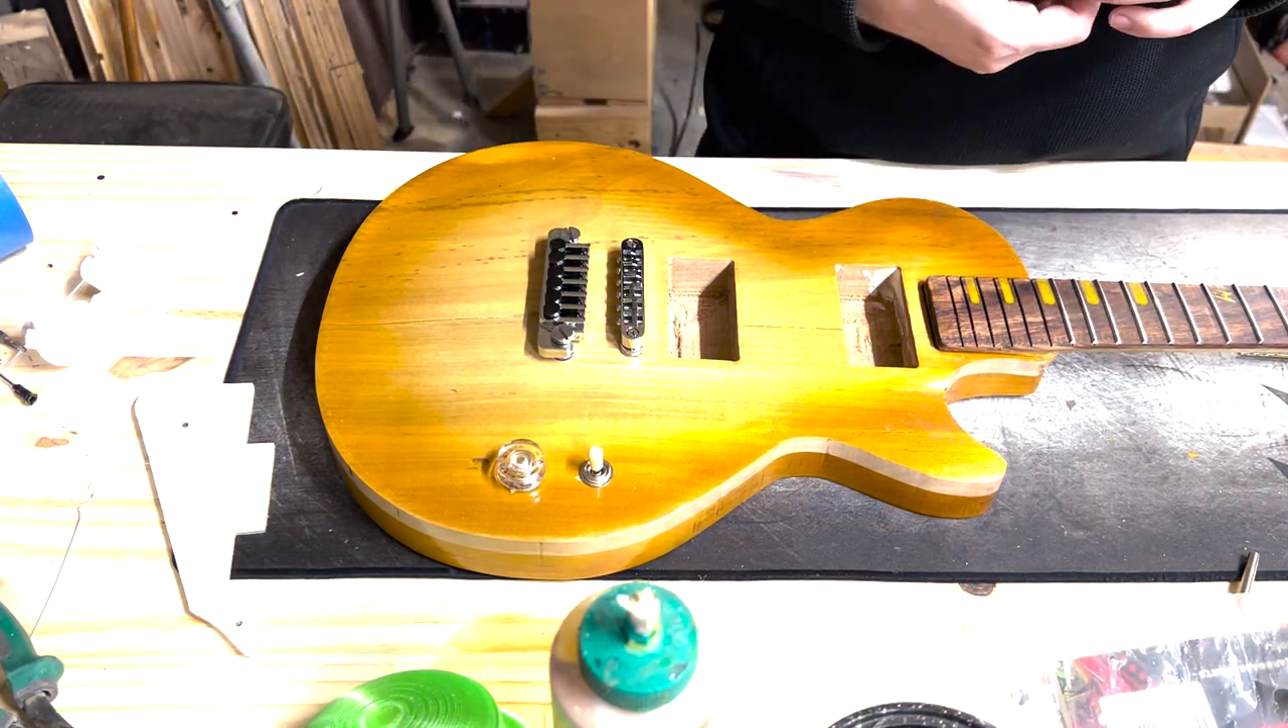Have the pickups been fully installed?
No.